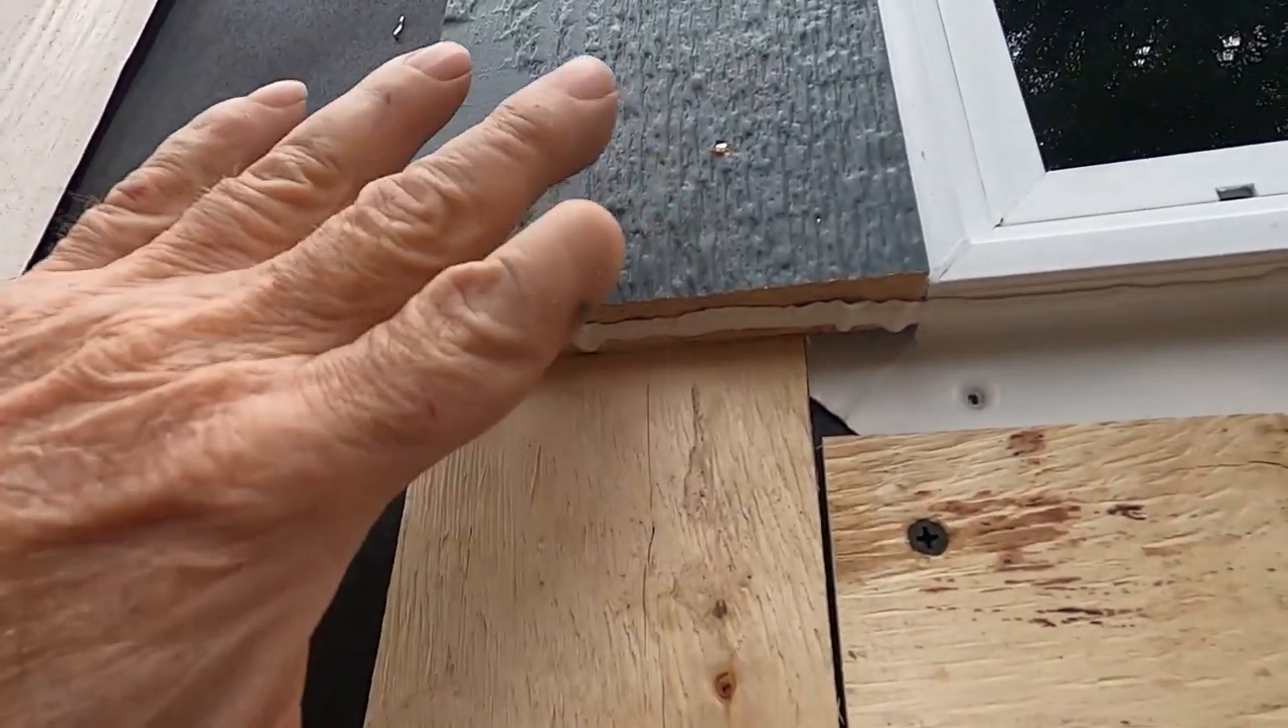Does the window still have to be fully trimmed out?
Yes.